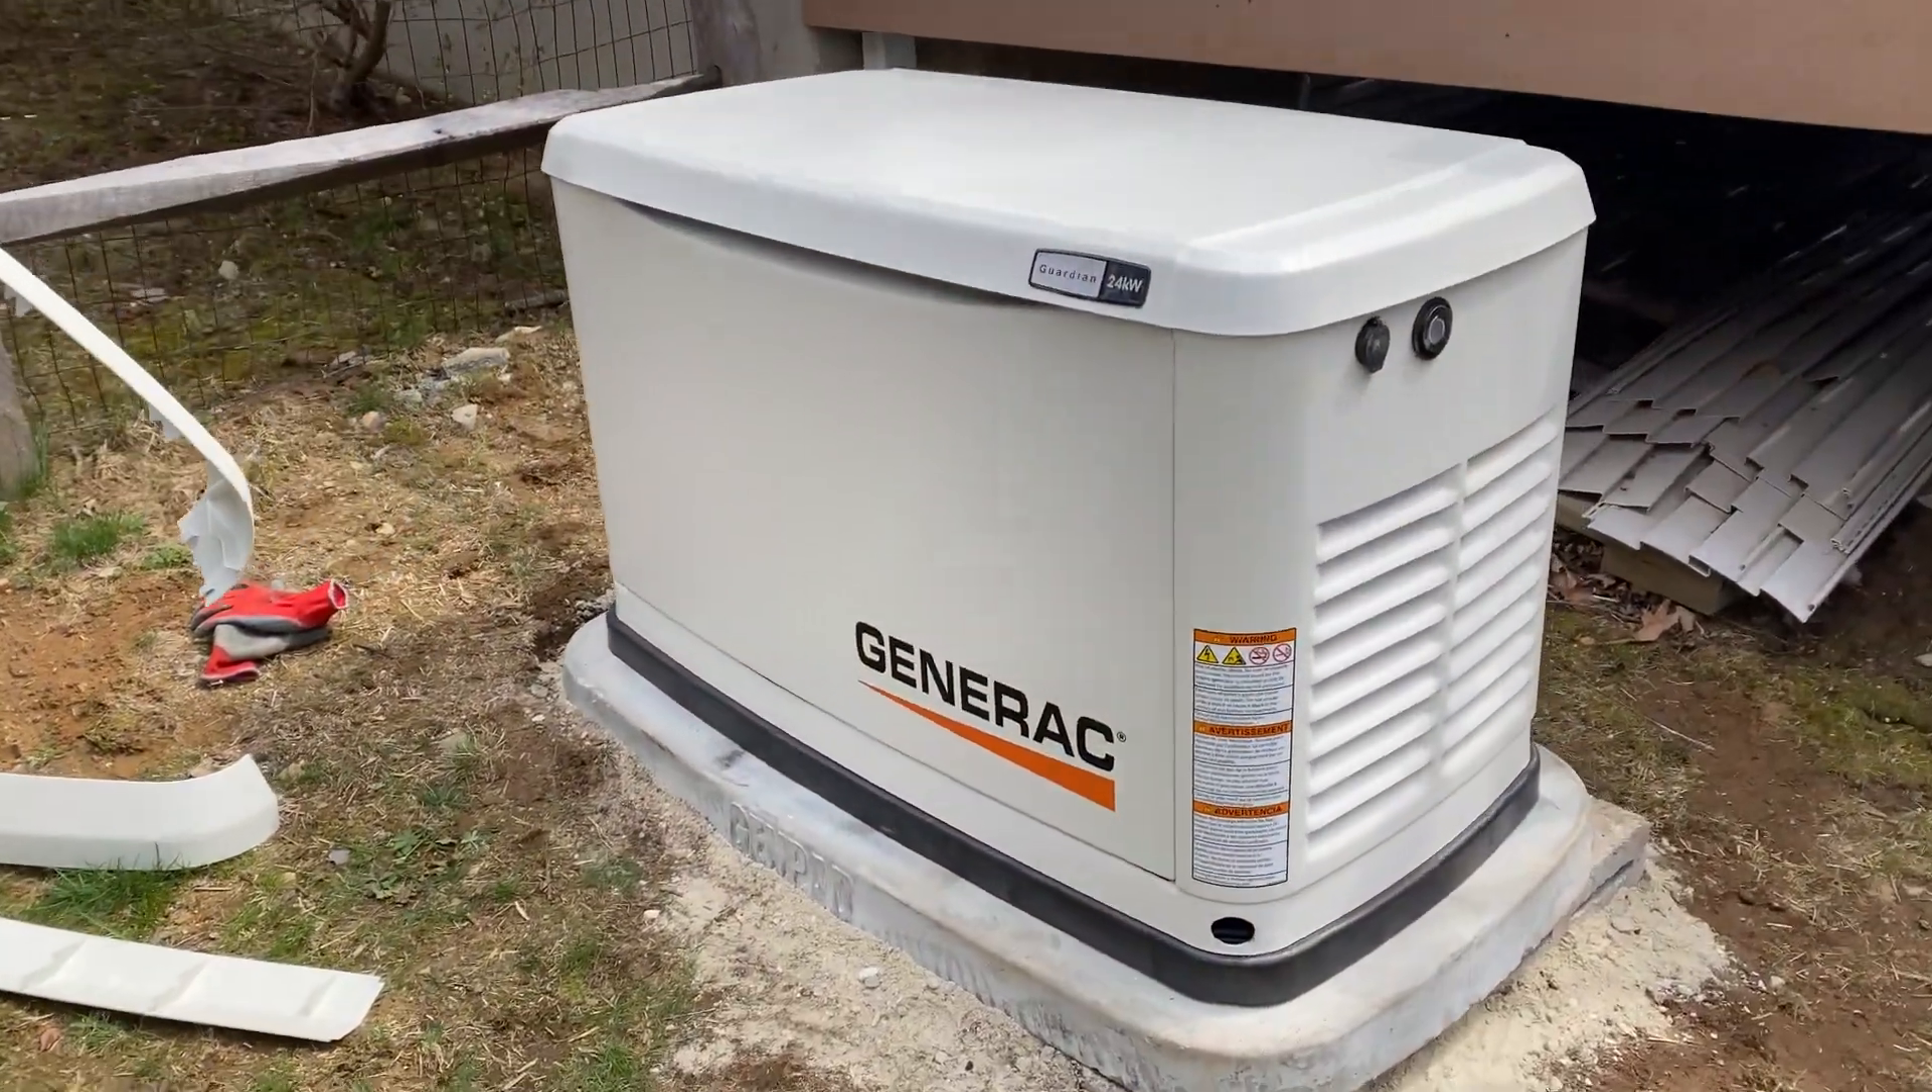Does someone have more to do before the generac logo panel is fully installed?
No.